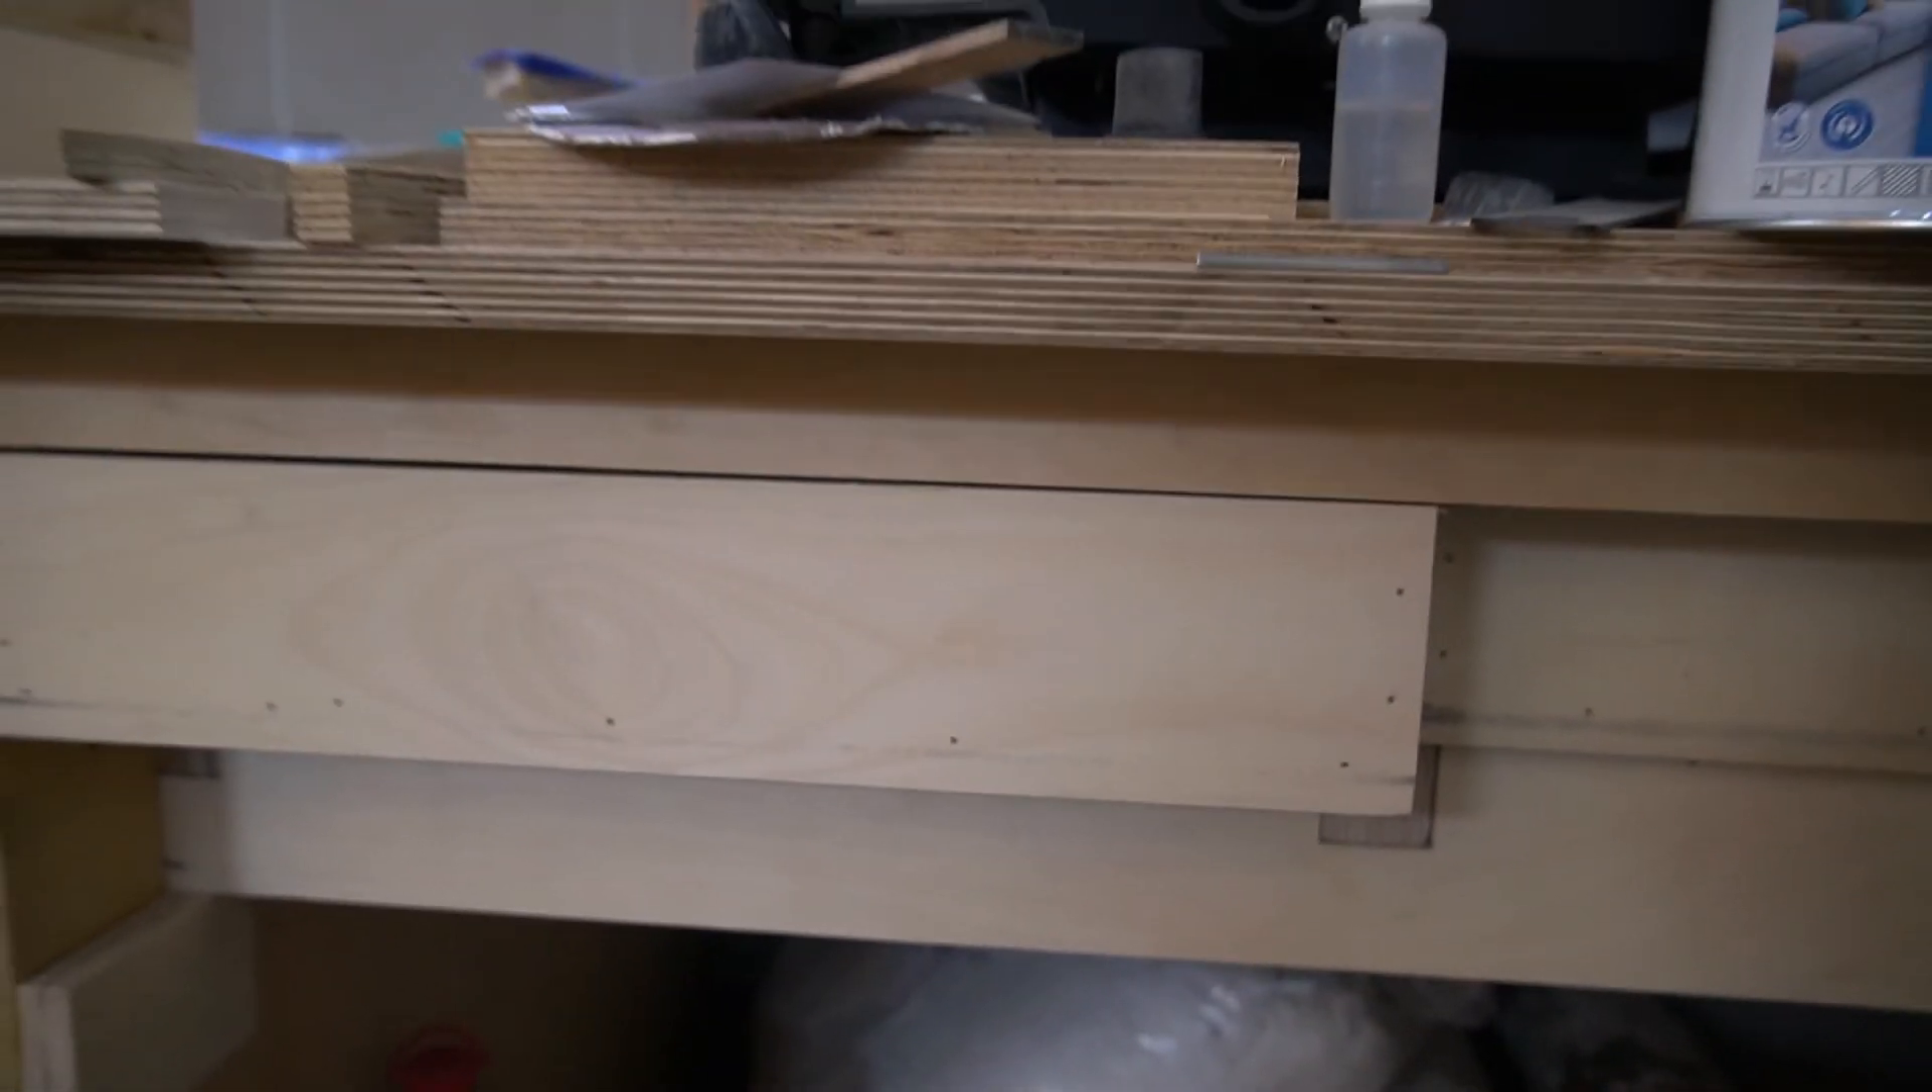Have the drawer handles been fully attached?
No.